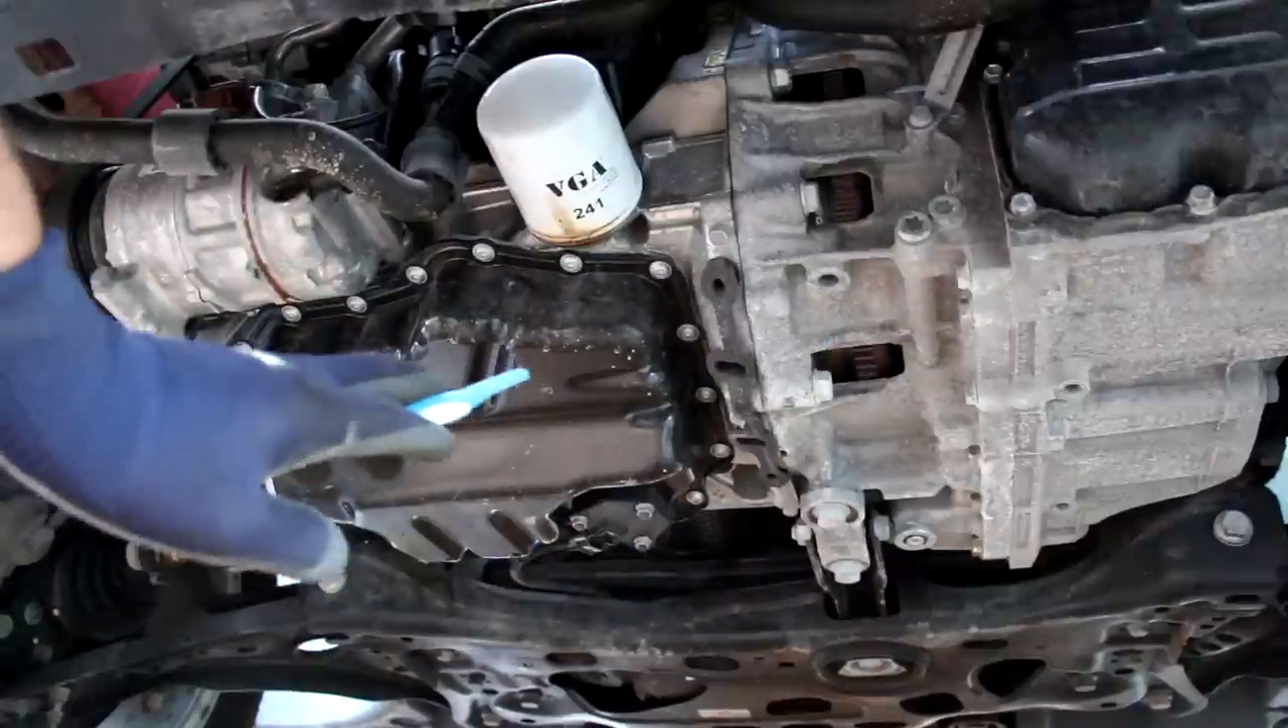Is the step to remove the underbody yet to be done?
No.